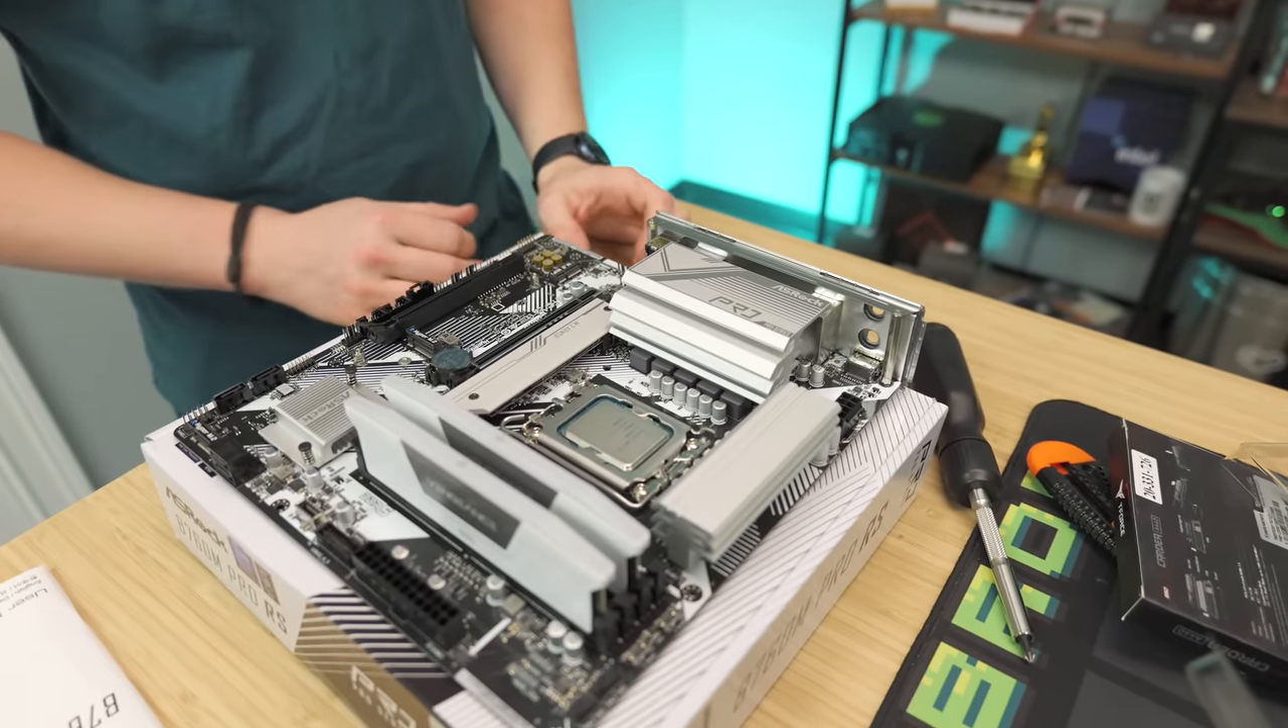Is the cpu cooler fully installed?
No.